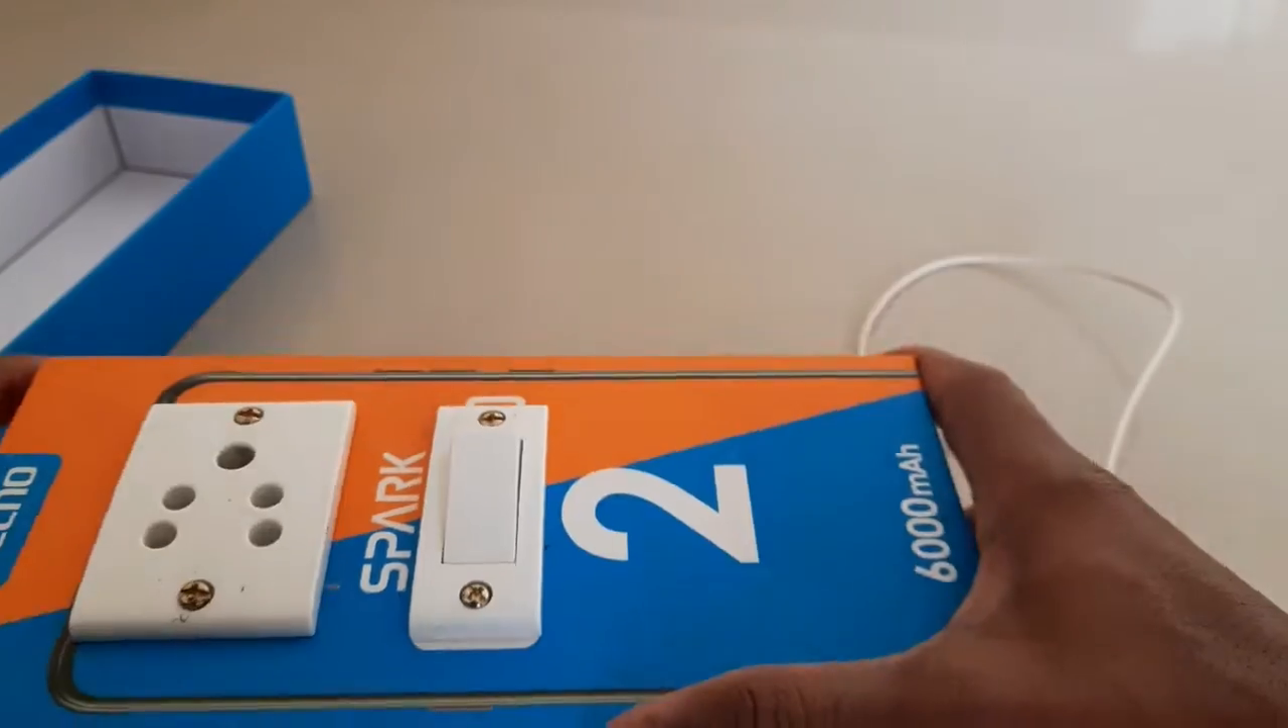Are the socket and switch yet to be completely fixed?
No.